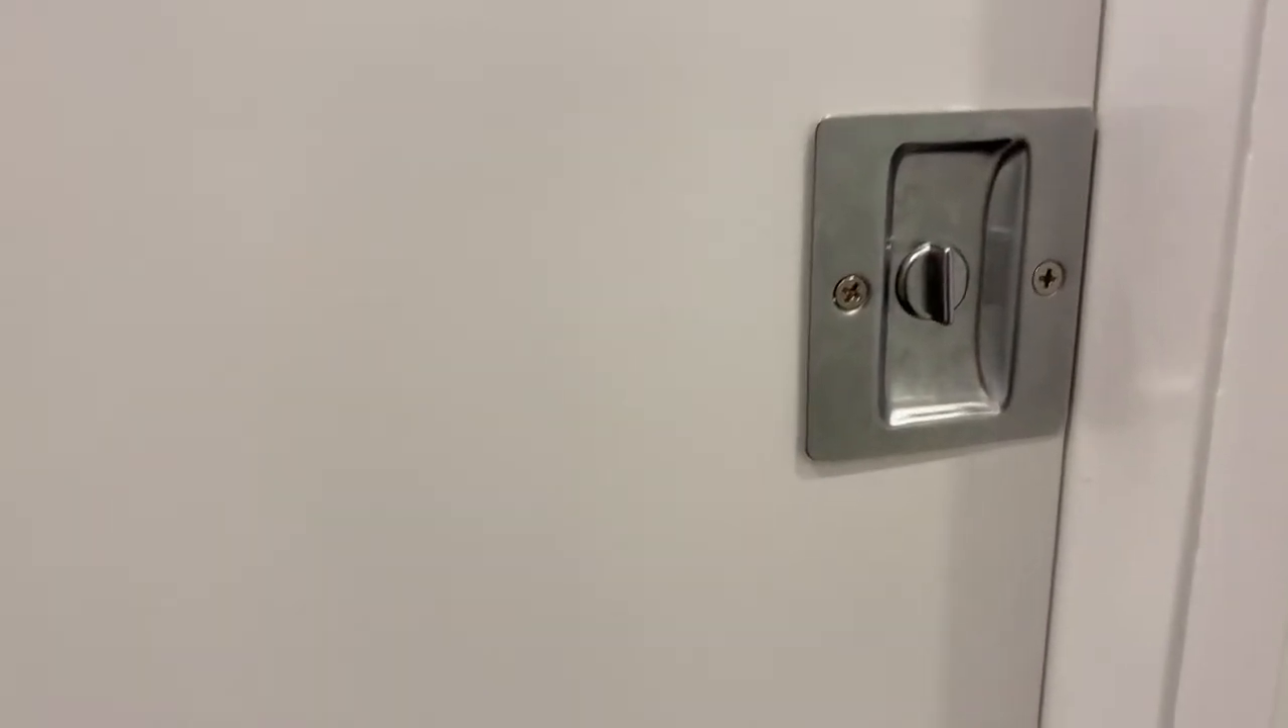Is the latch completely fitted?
Yes.